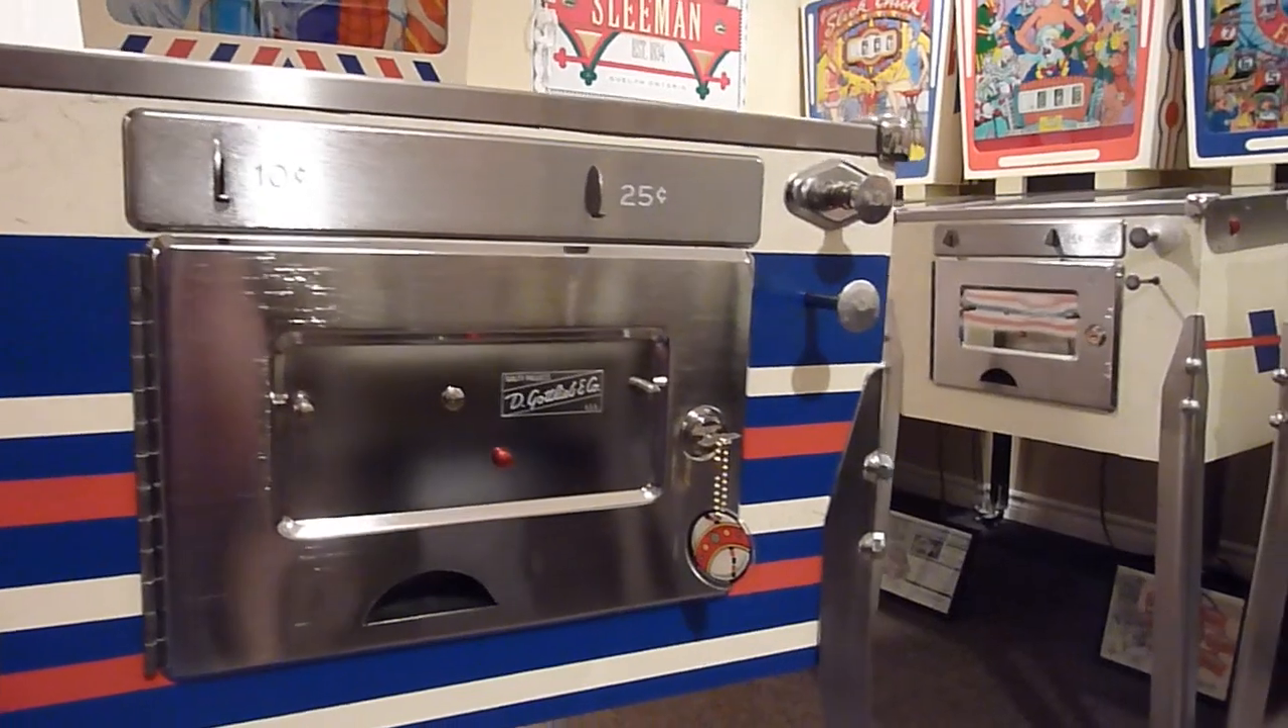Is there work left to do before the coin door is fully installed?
No.